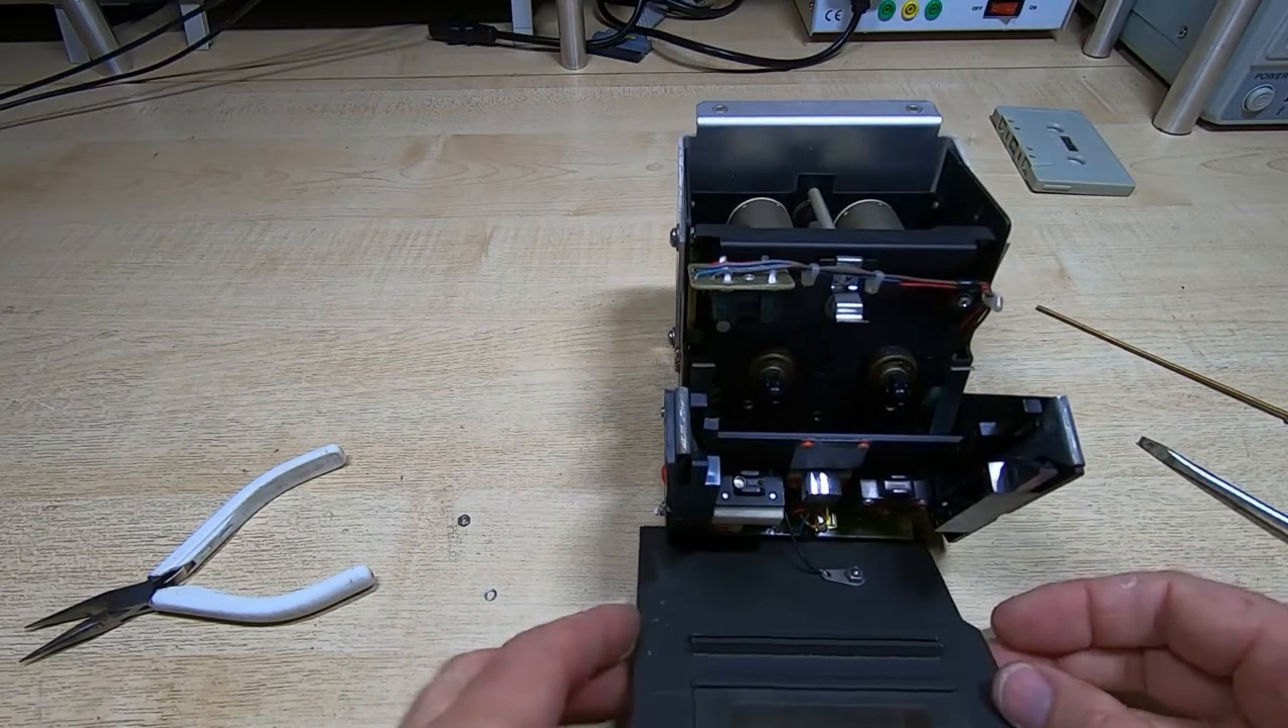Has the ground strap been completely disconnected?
No.